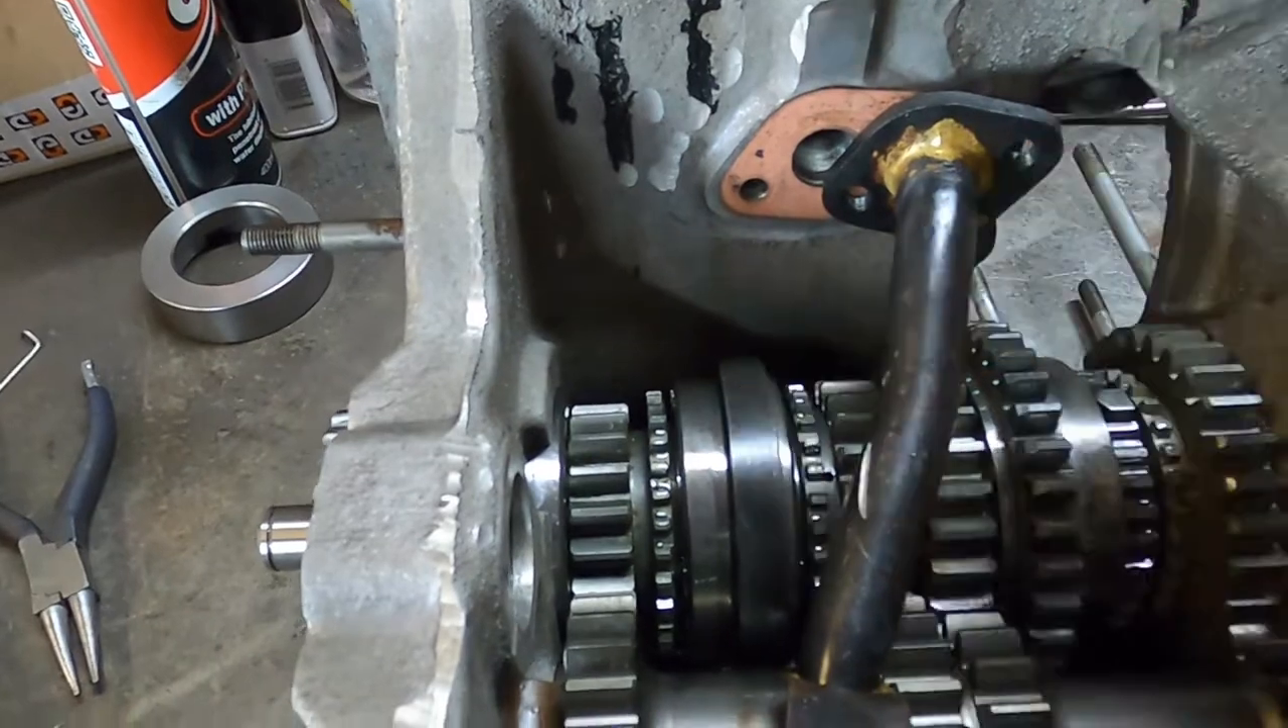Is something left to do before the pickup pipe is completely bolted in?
Yes.